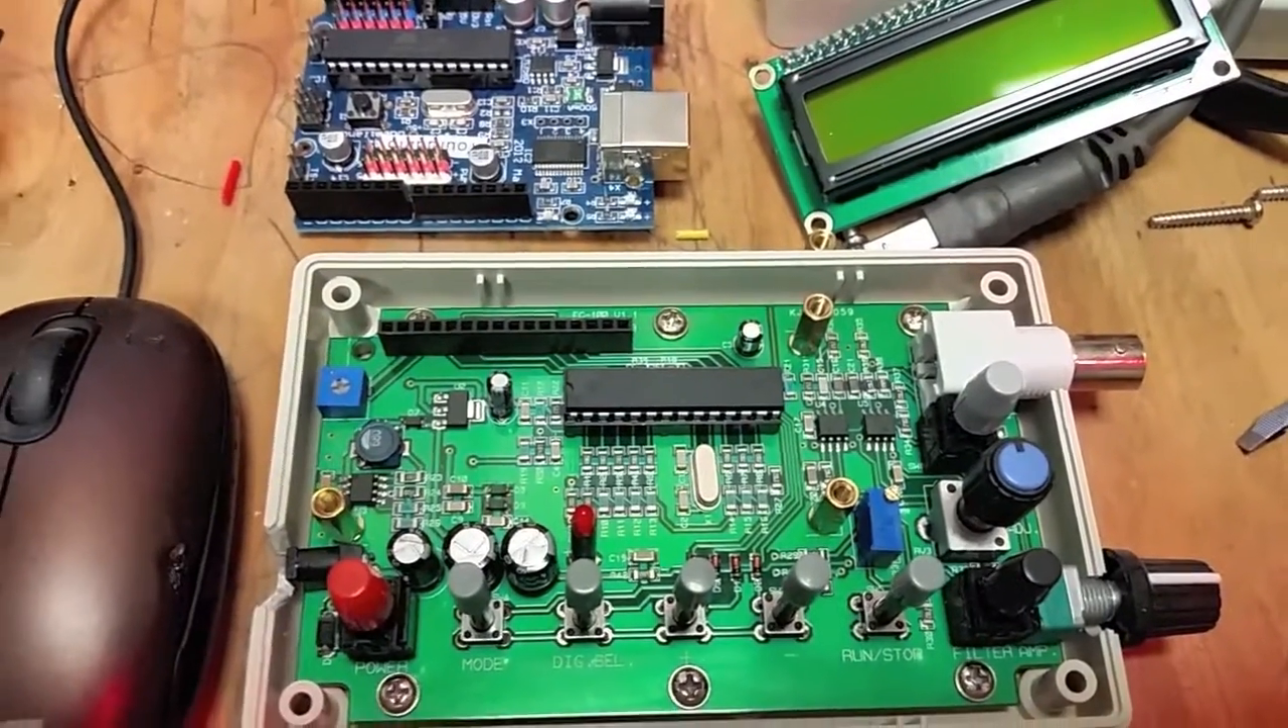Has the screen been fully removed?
Yes.